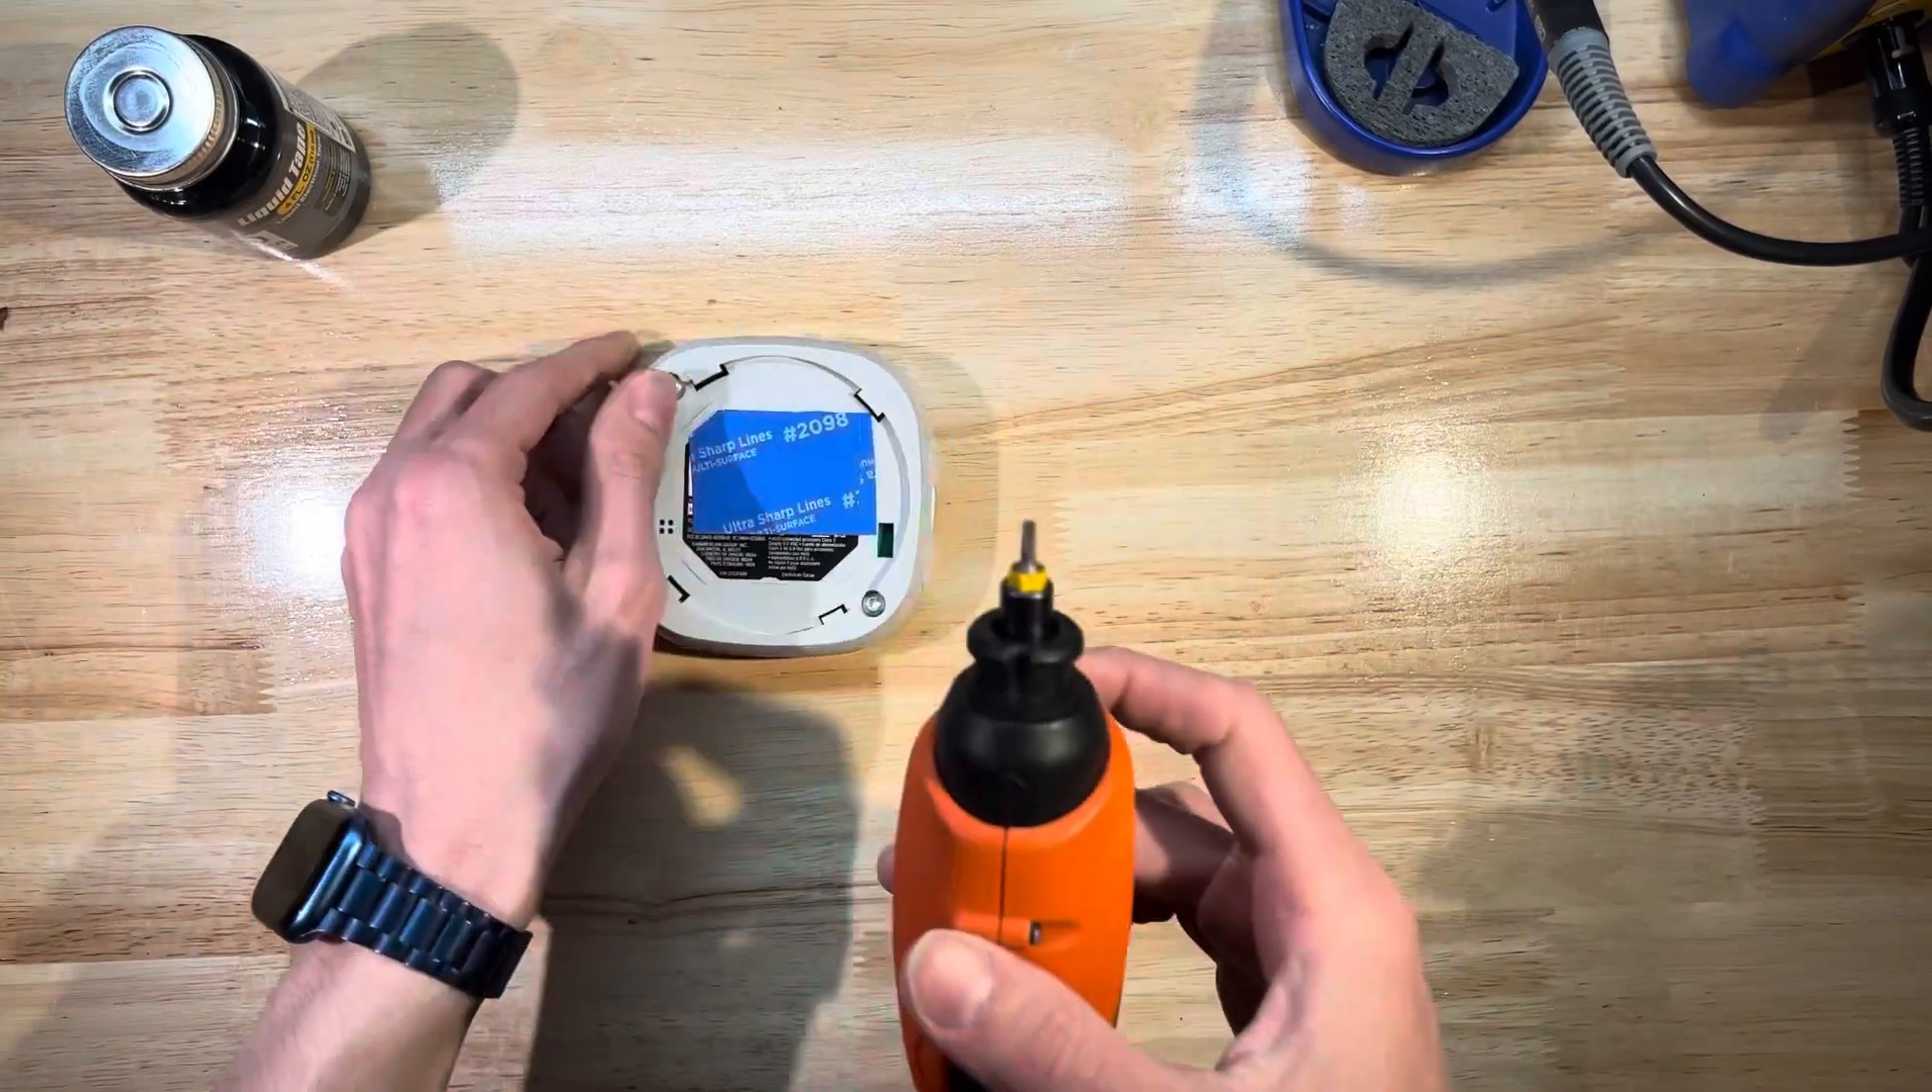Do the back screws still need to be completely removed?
Yes.